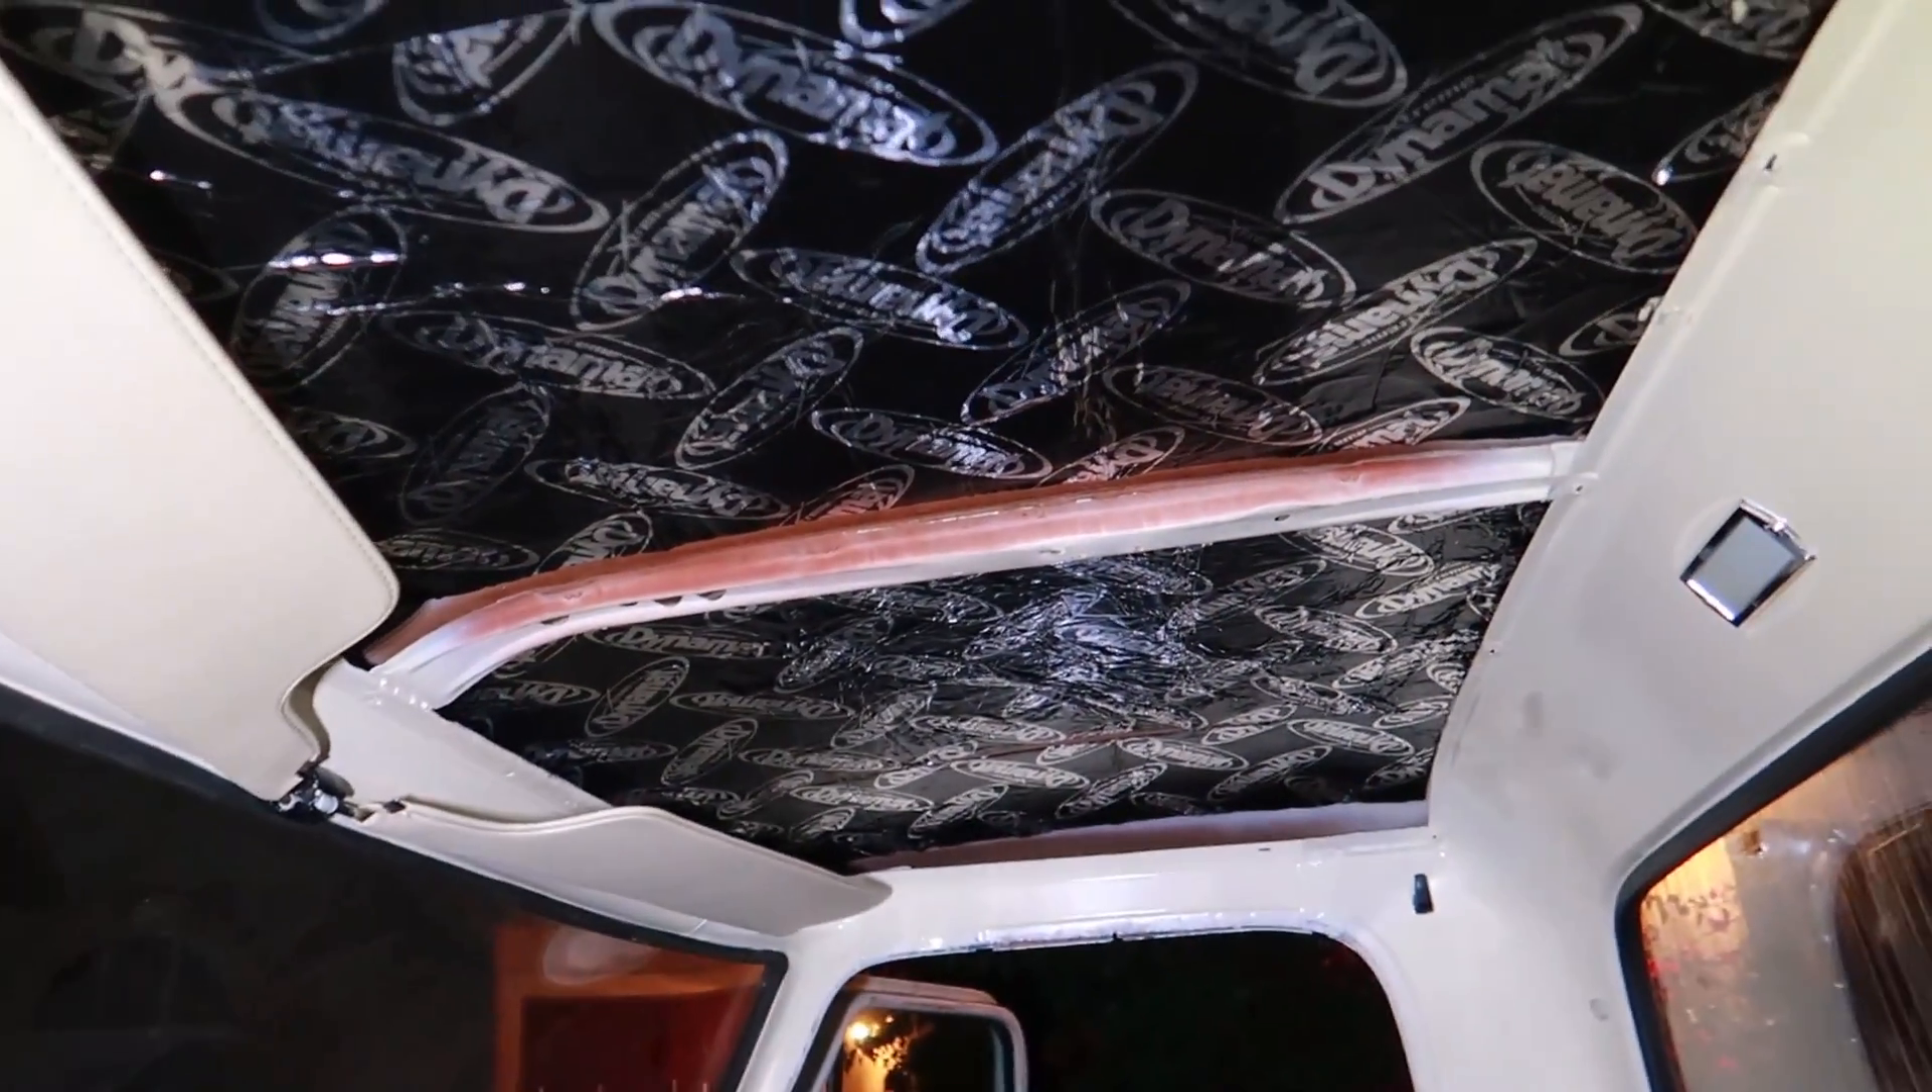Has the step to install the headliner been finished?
No.